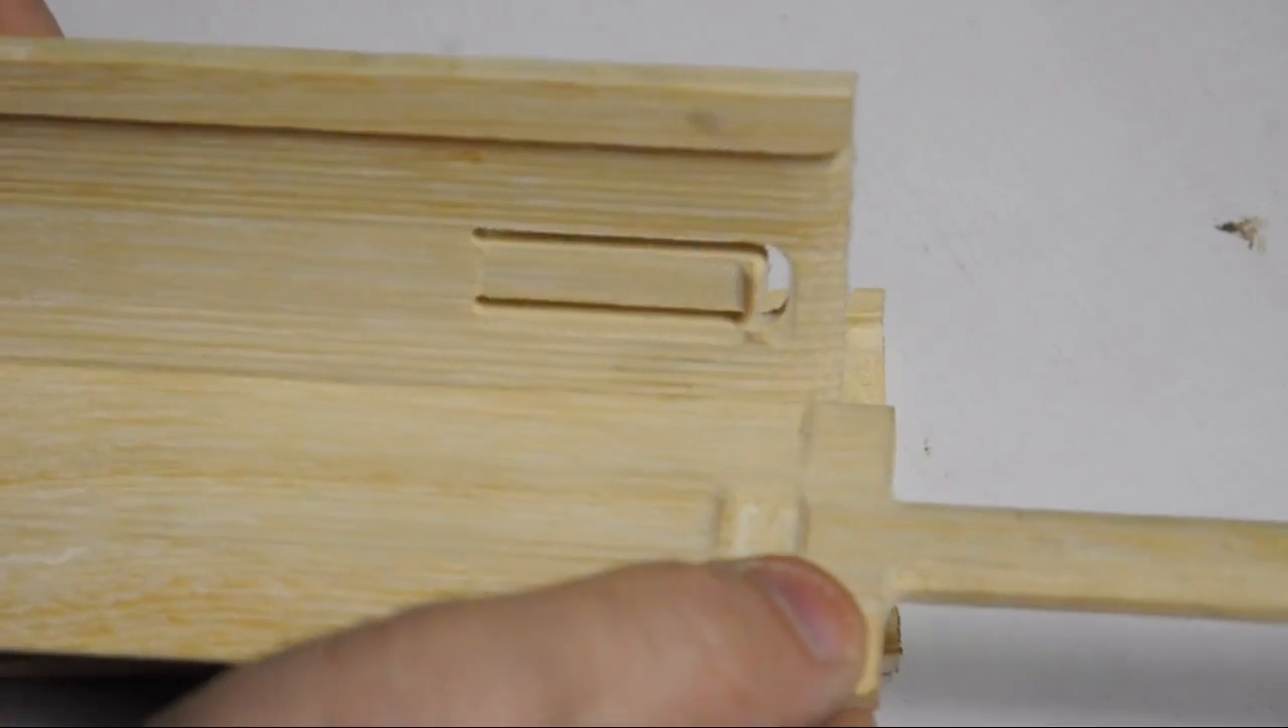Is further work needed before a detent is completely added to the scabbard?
No.